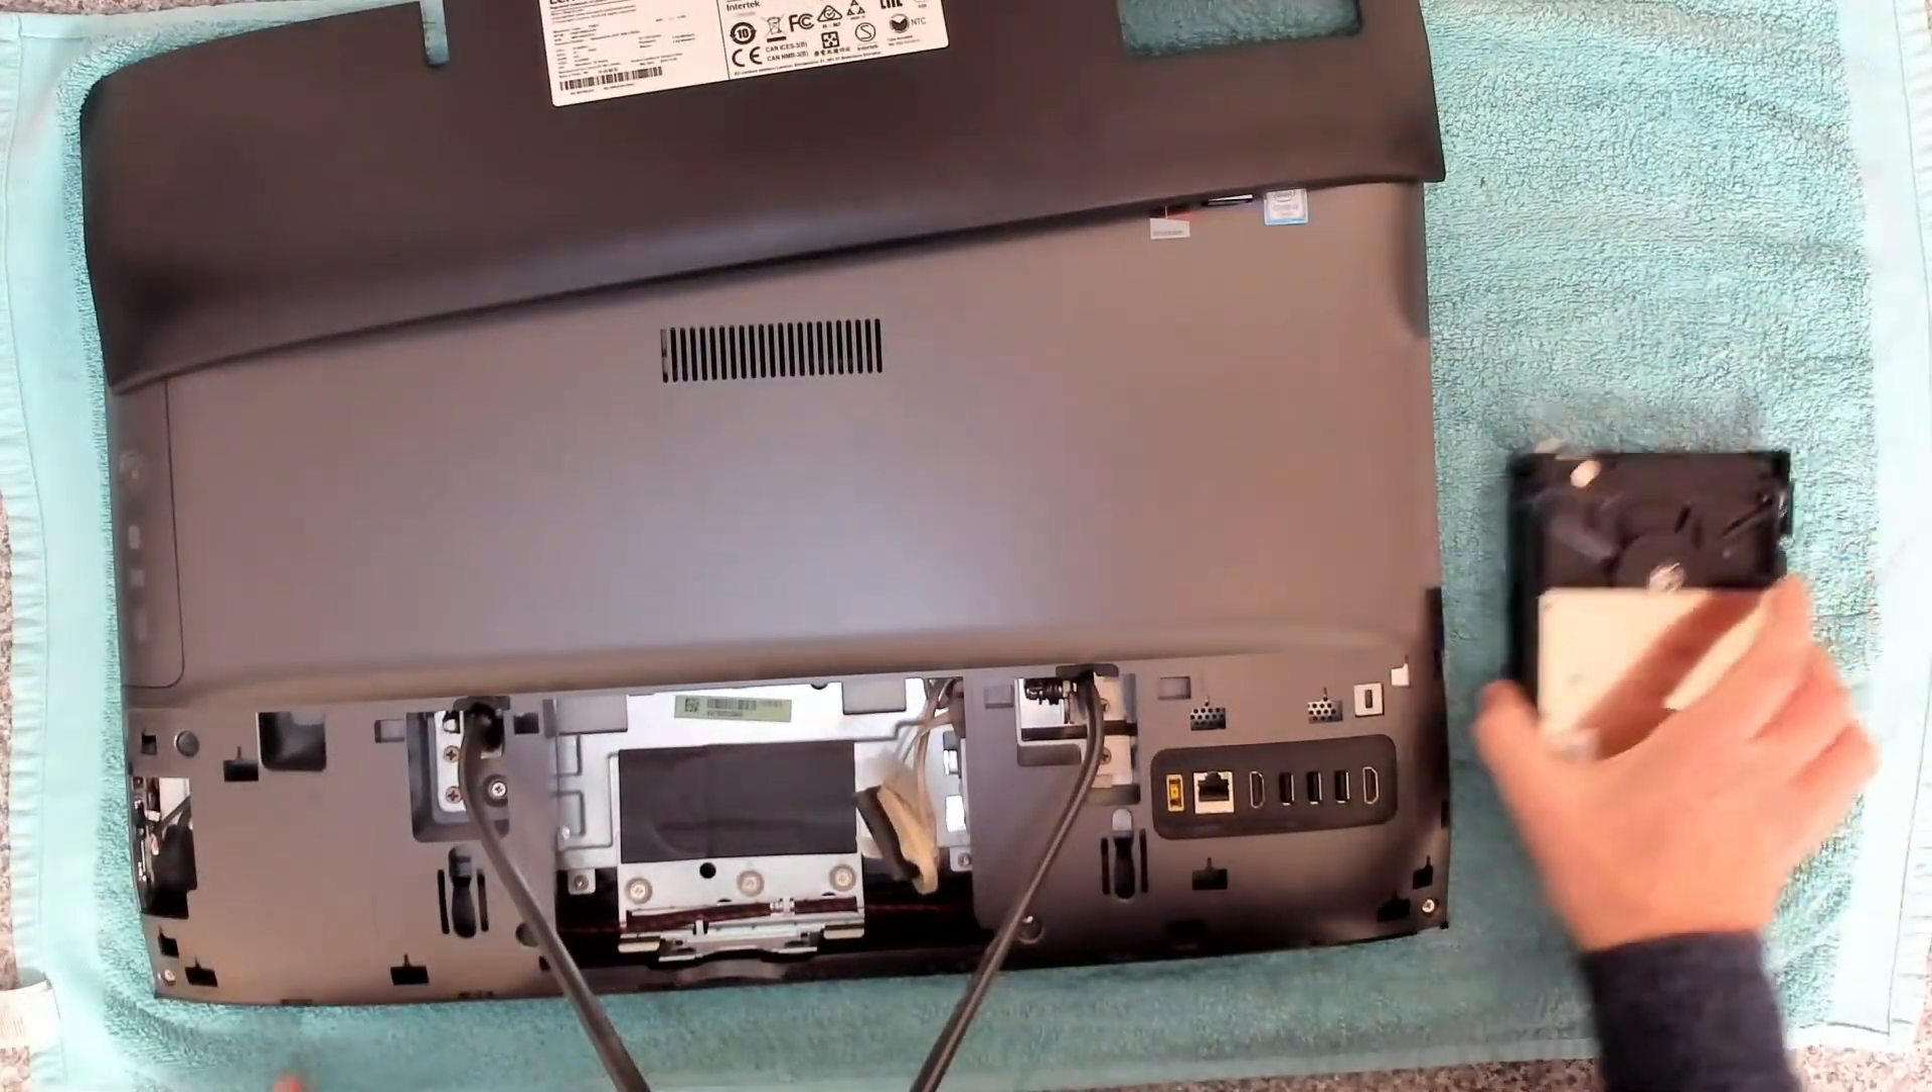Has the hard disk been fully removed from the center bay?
Yes.